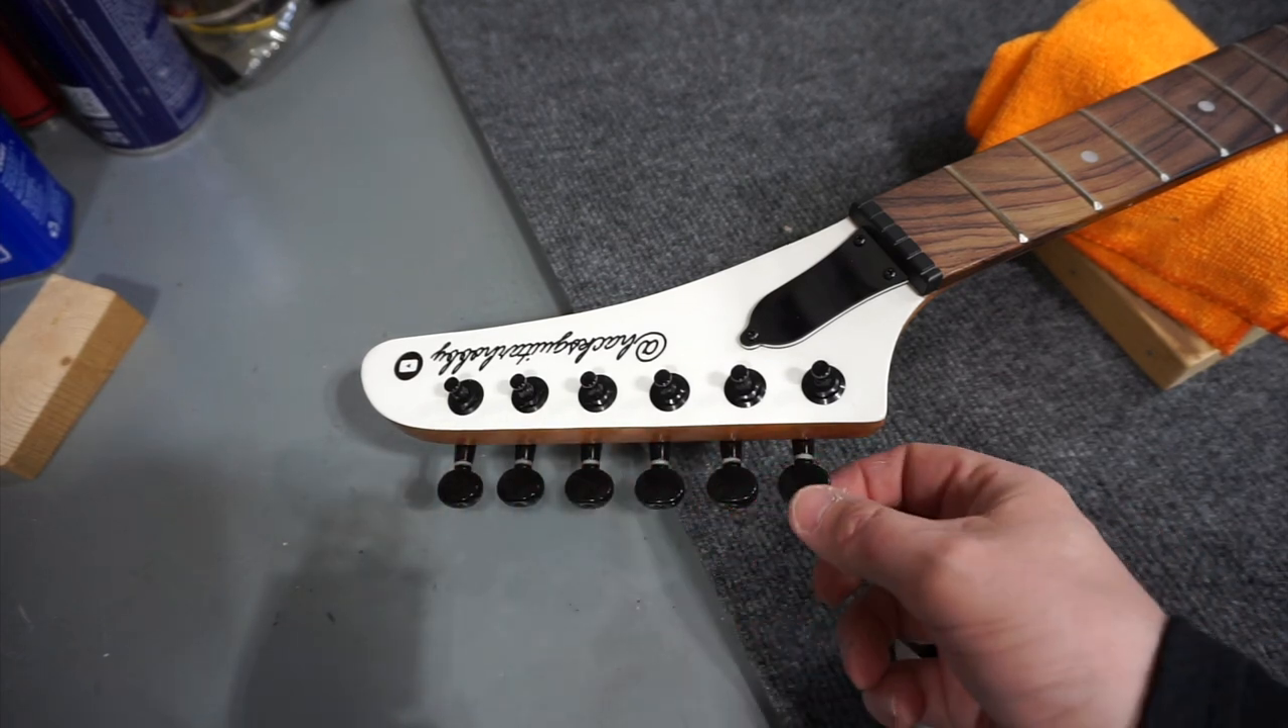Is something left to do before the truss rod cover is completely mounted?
No.